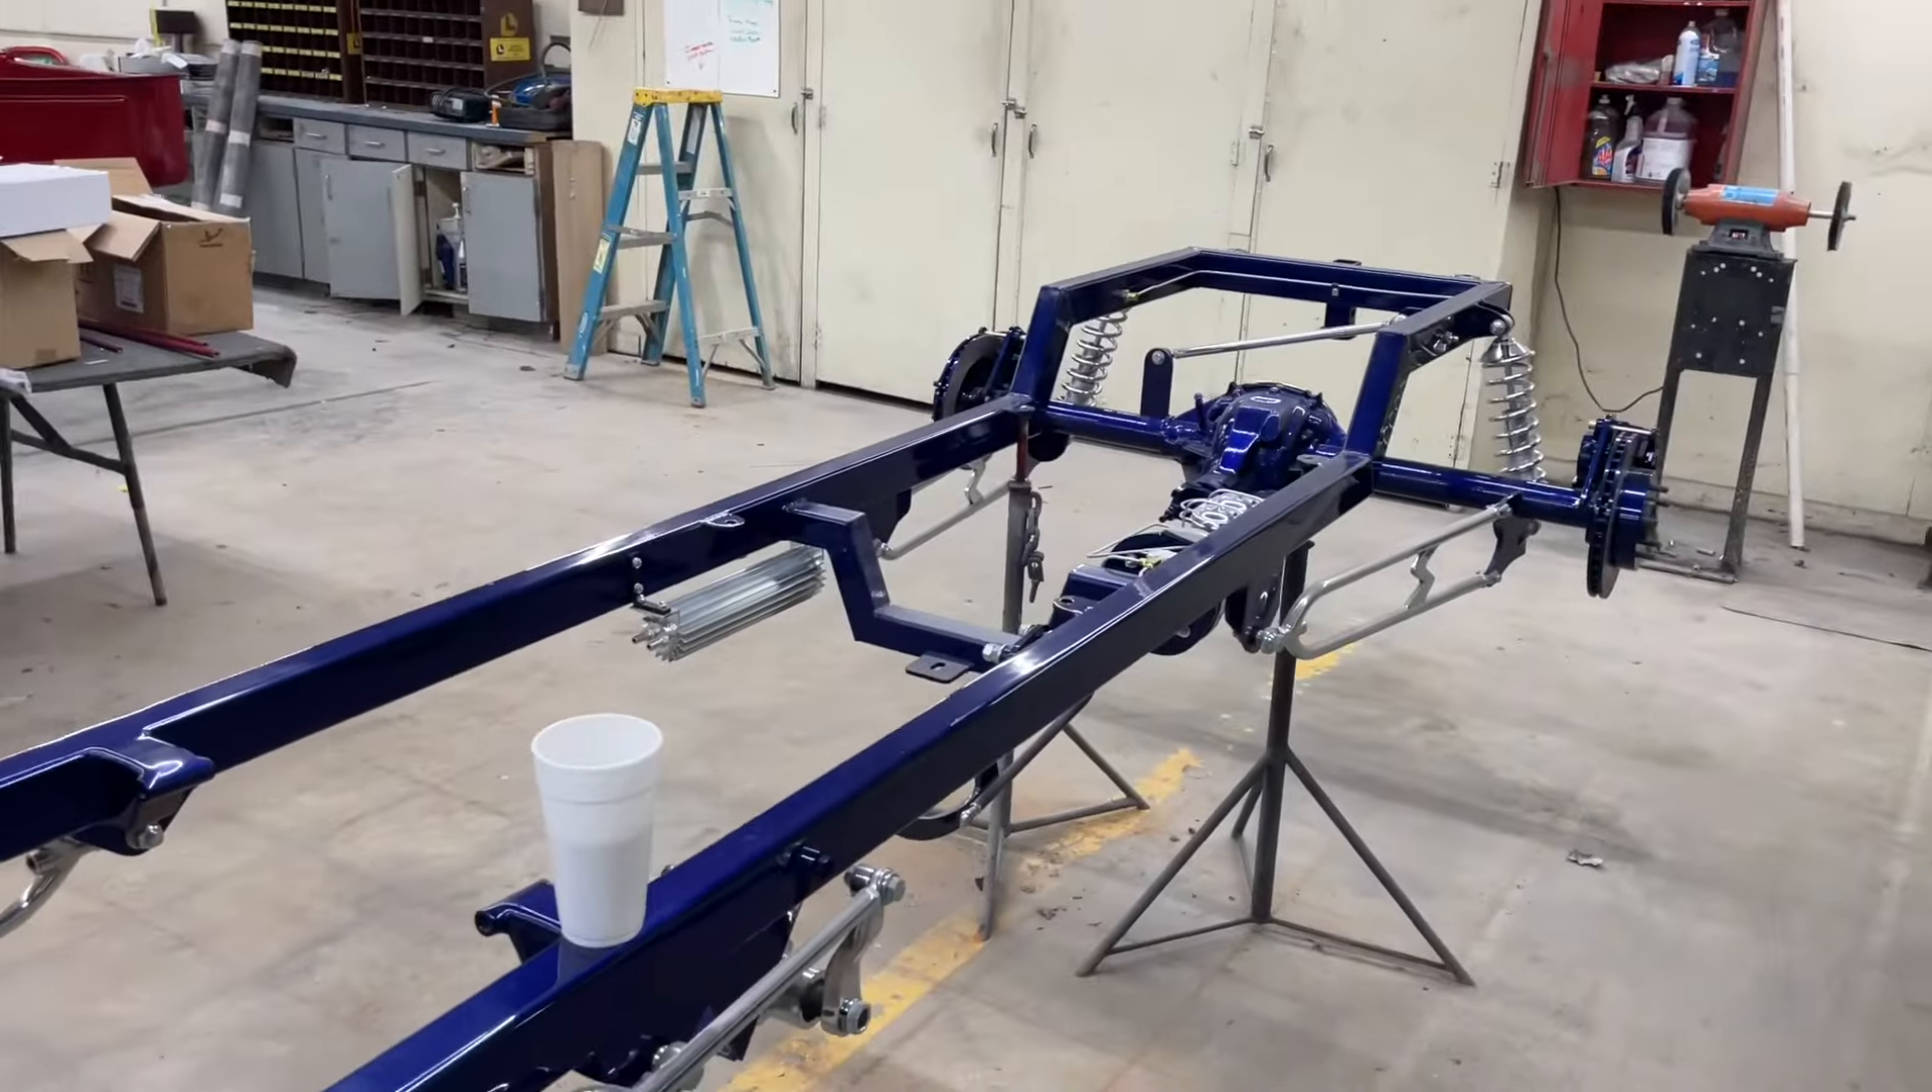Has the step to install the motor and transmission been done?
No.